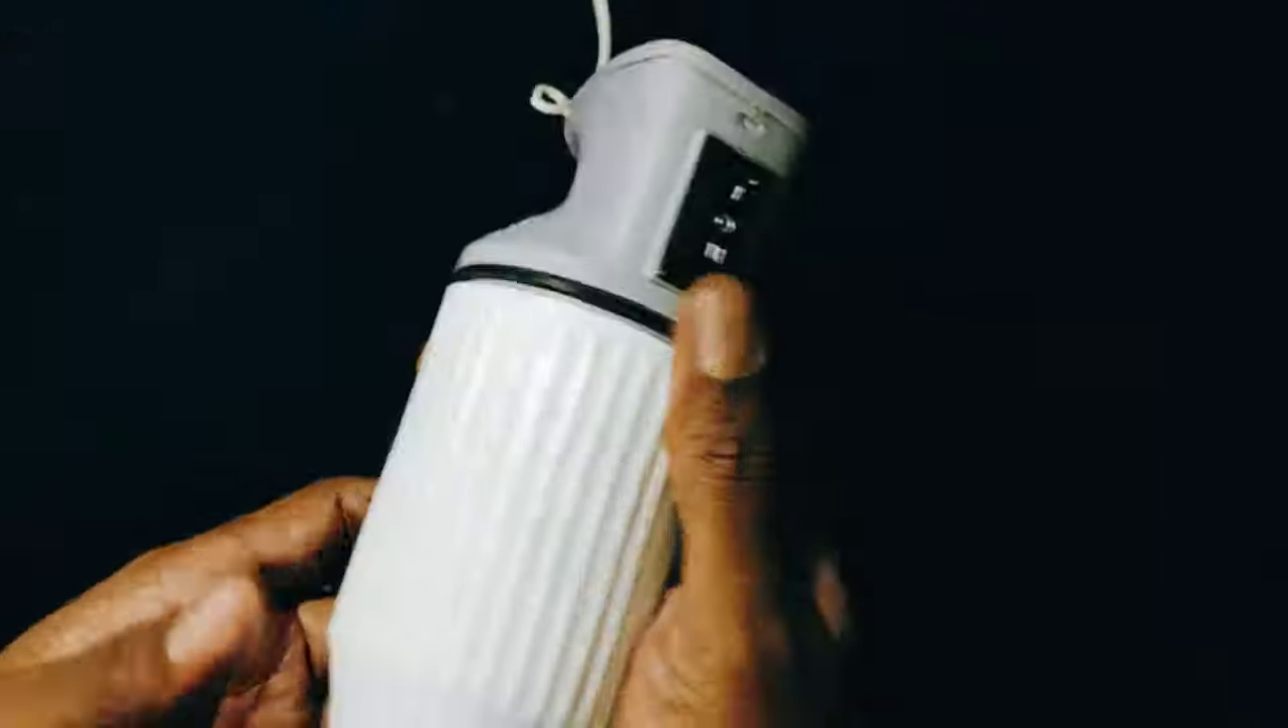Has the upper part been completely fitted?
Yes.